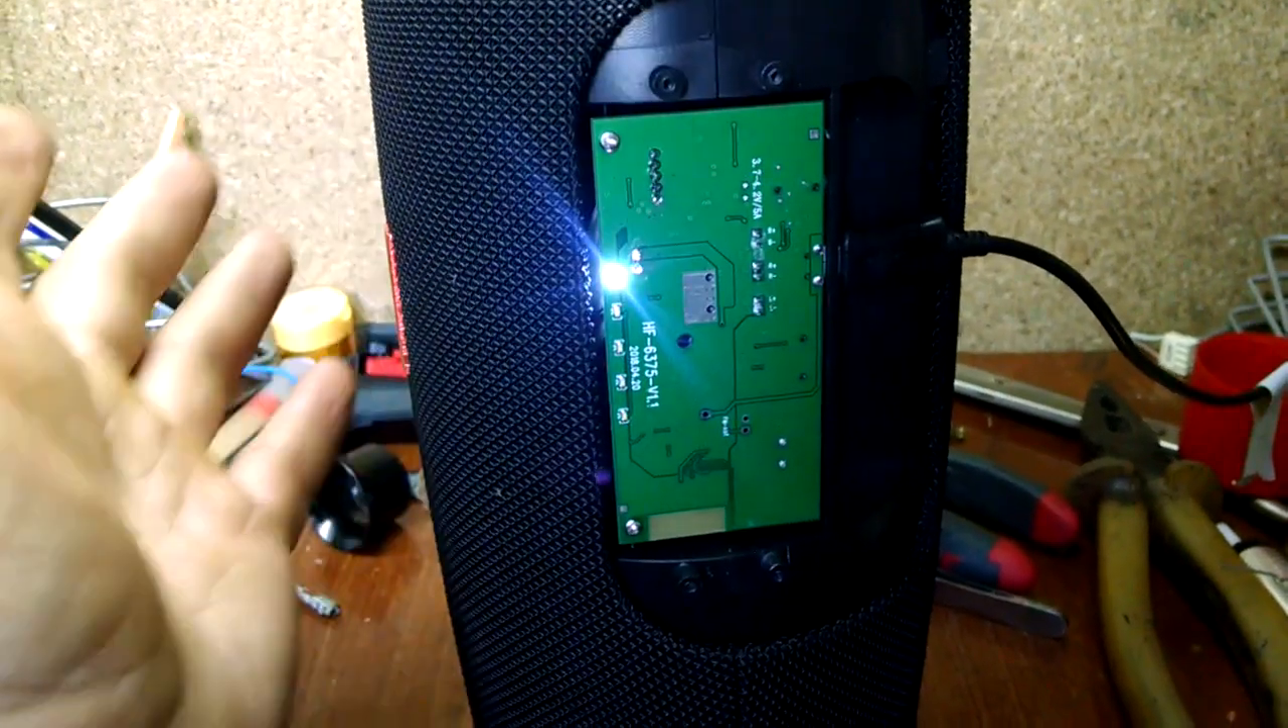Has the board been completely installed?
Yes.